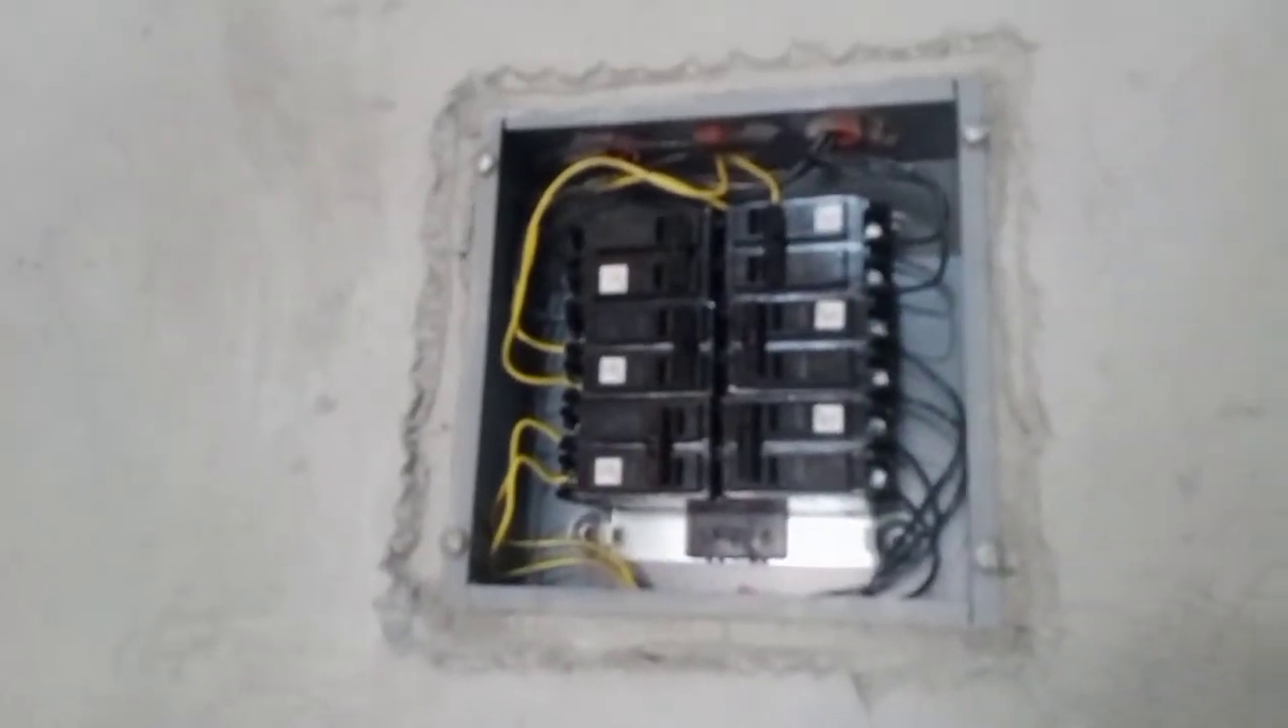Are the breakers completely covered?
No.